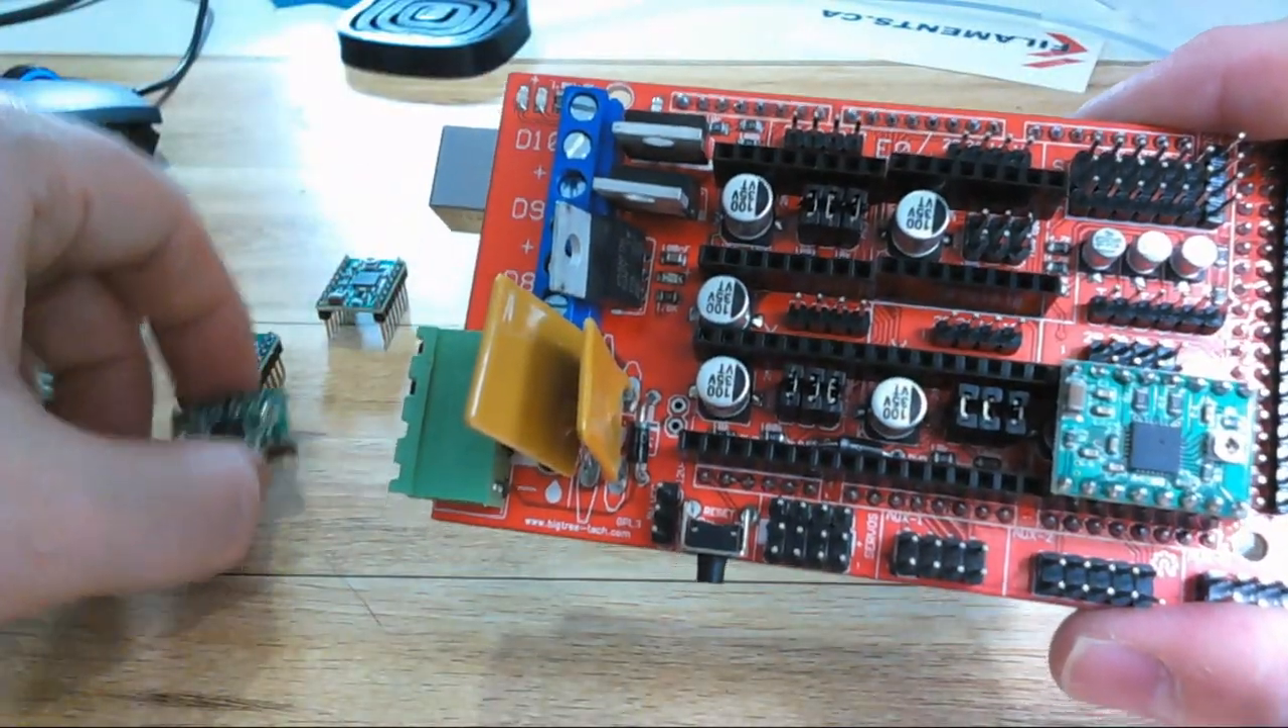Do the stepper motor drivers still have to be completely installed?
Yes.